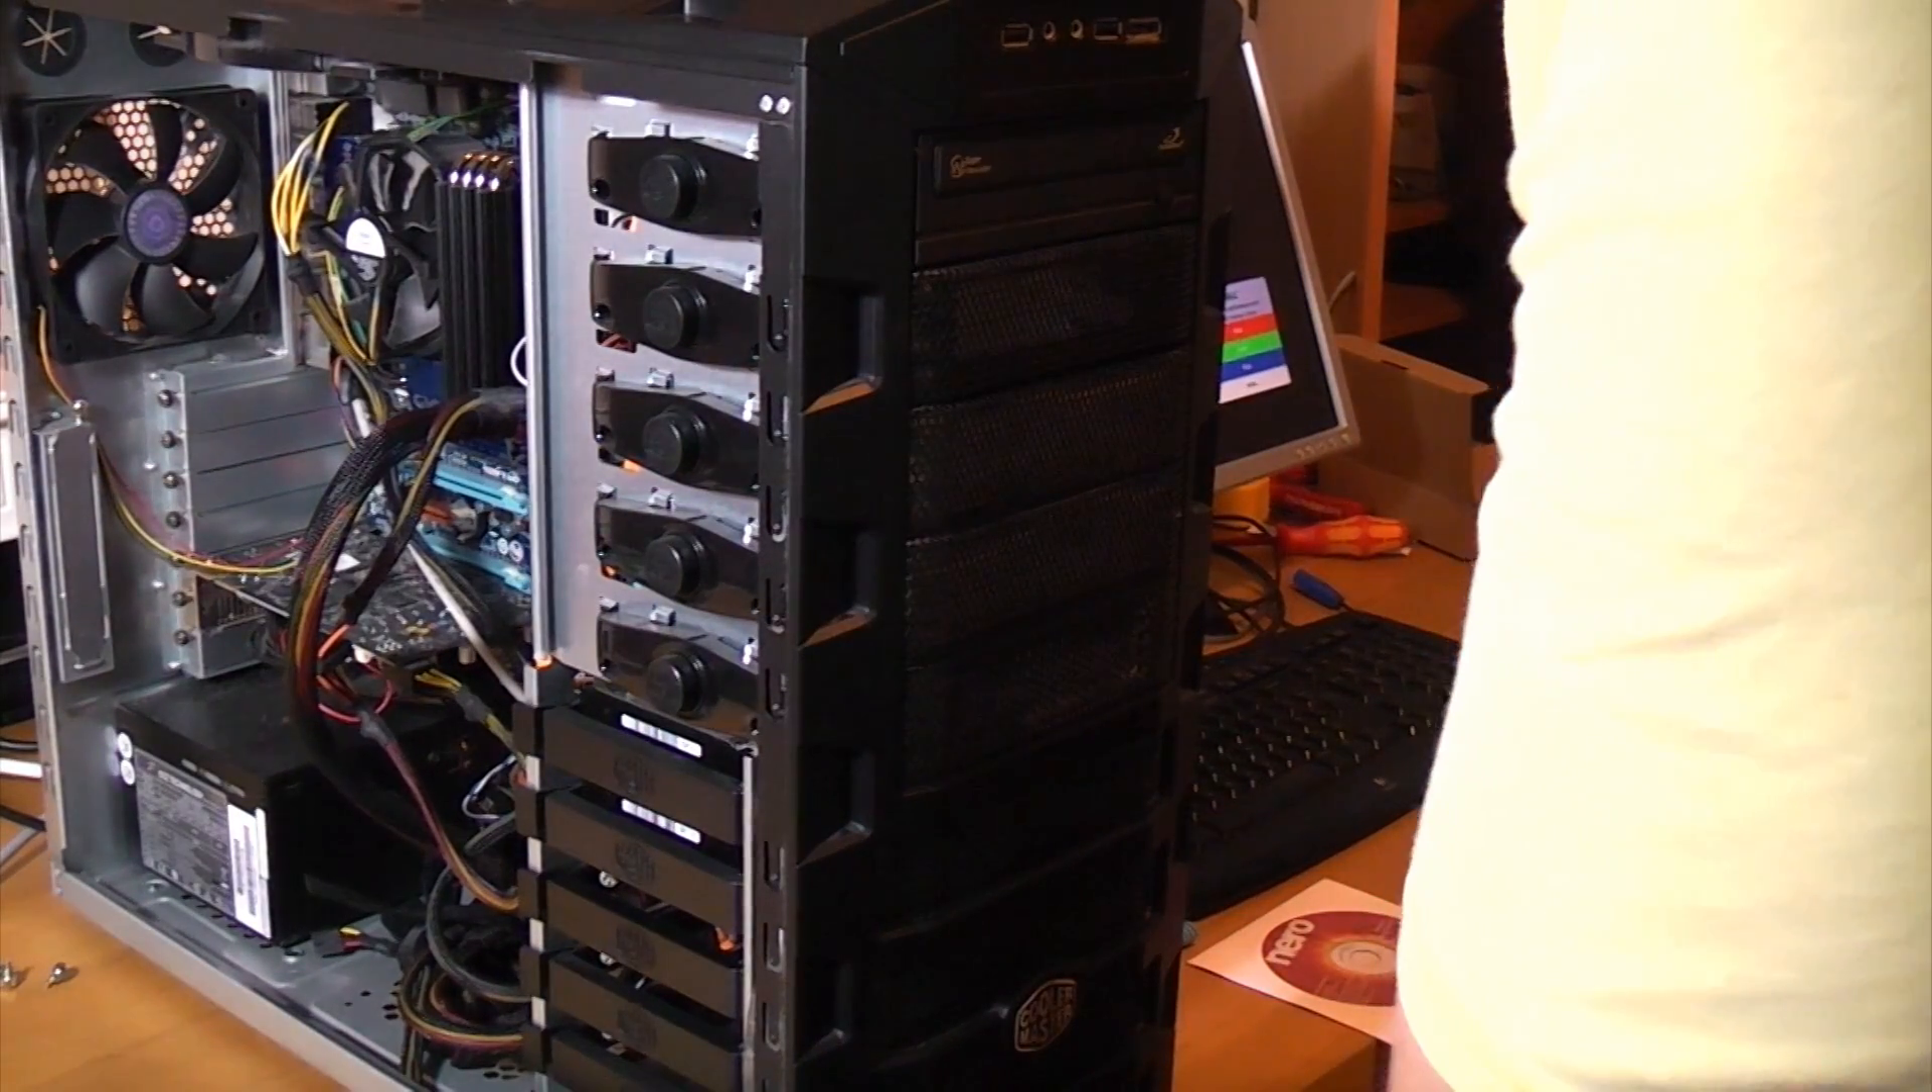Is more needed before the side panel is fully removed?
No.